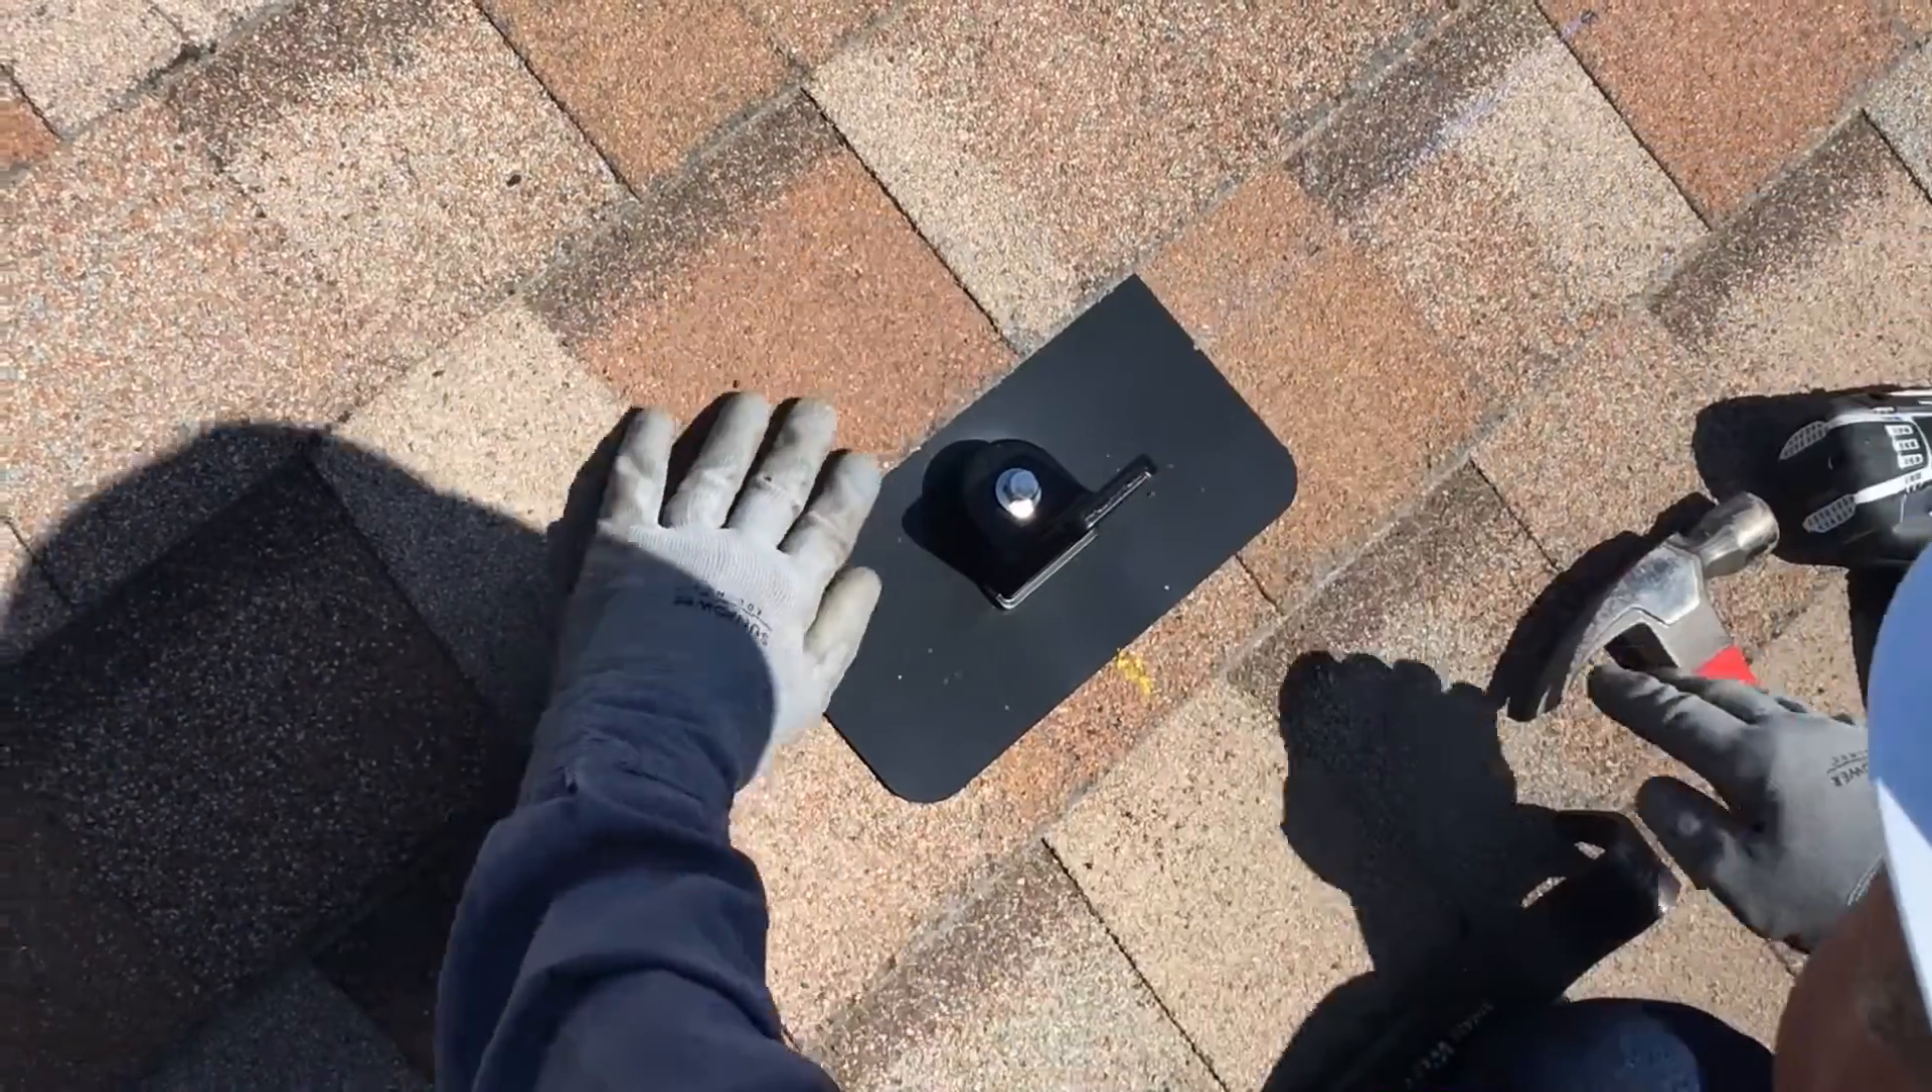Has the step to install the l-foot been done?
Yes.